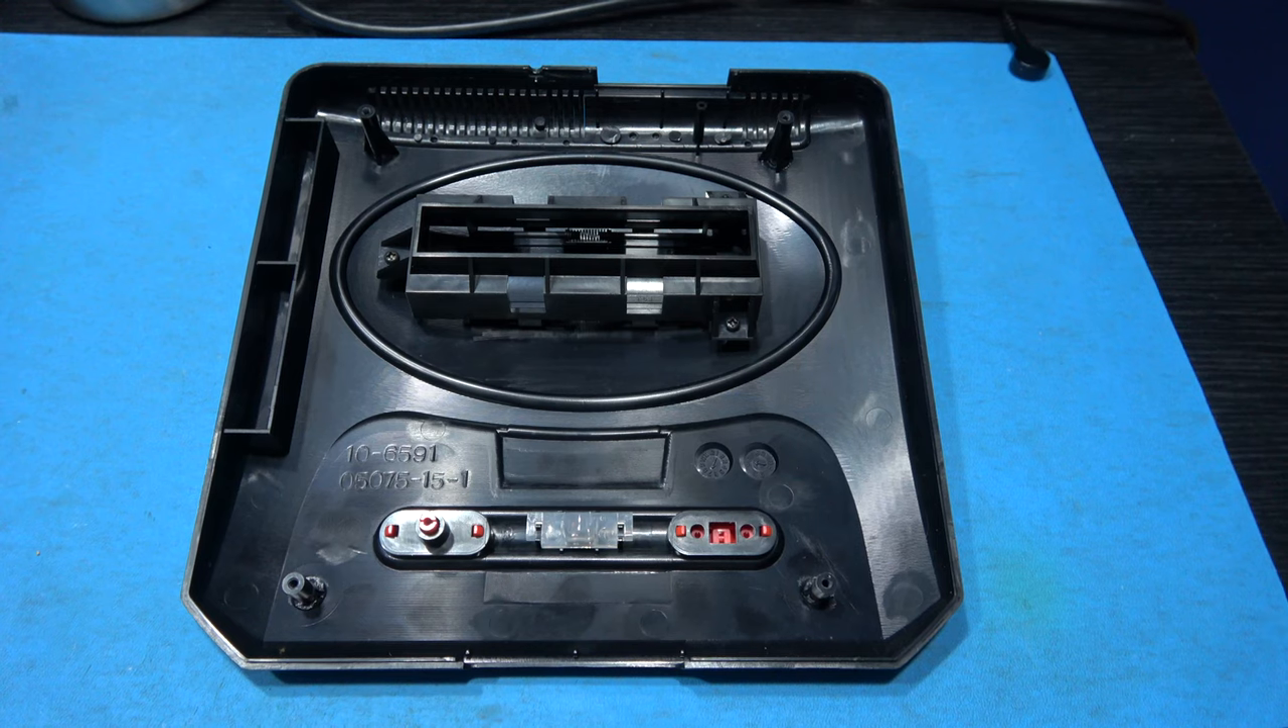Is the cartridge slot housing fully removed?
No.